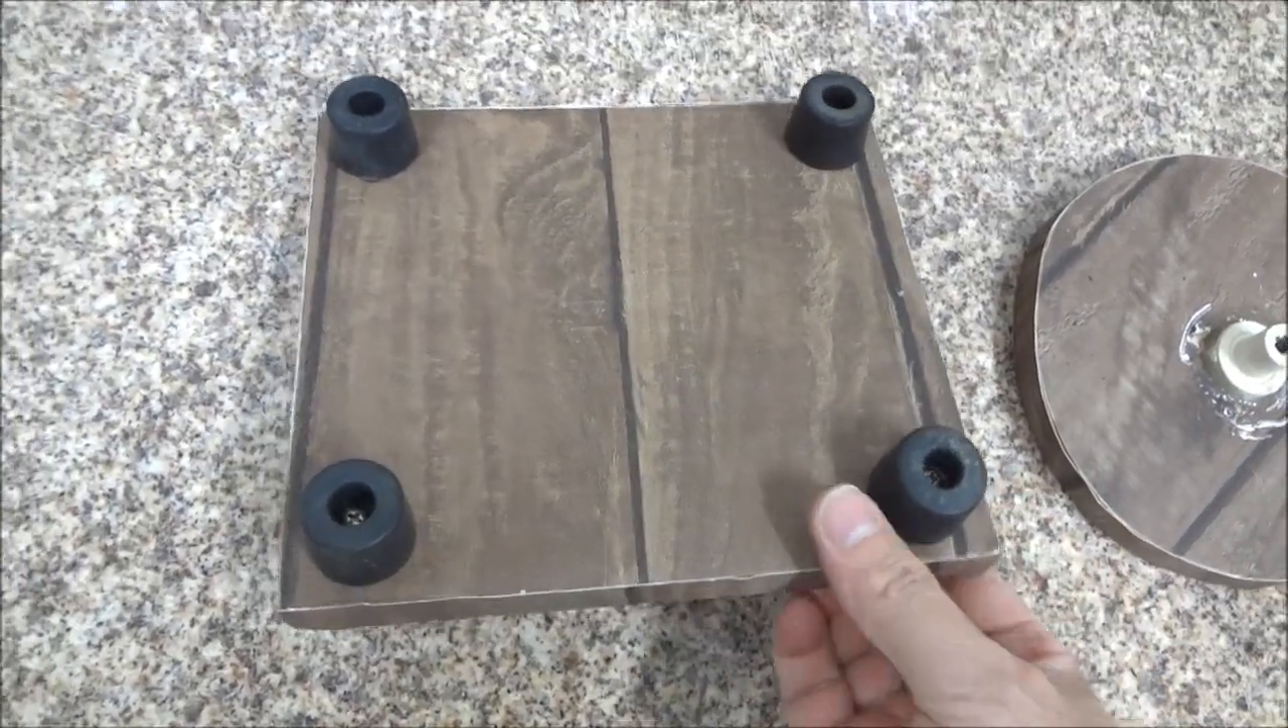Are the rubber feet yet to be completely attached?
No.